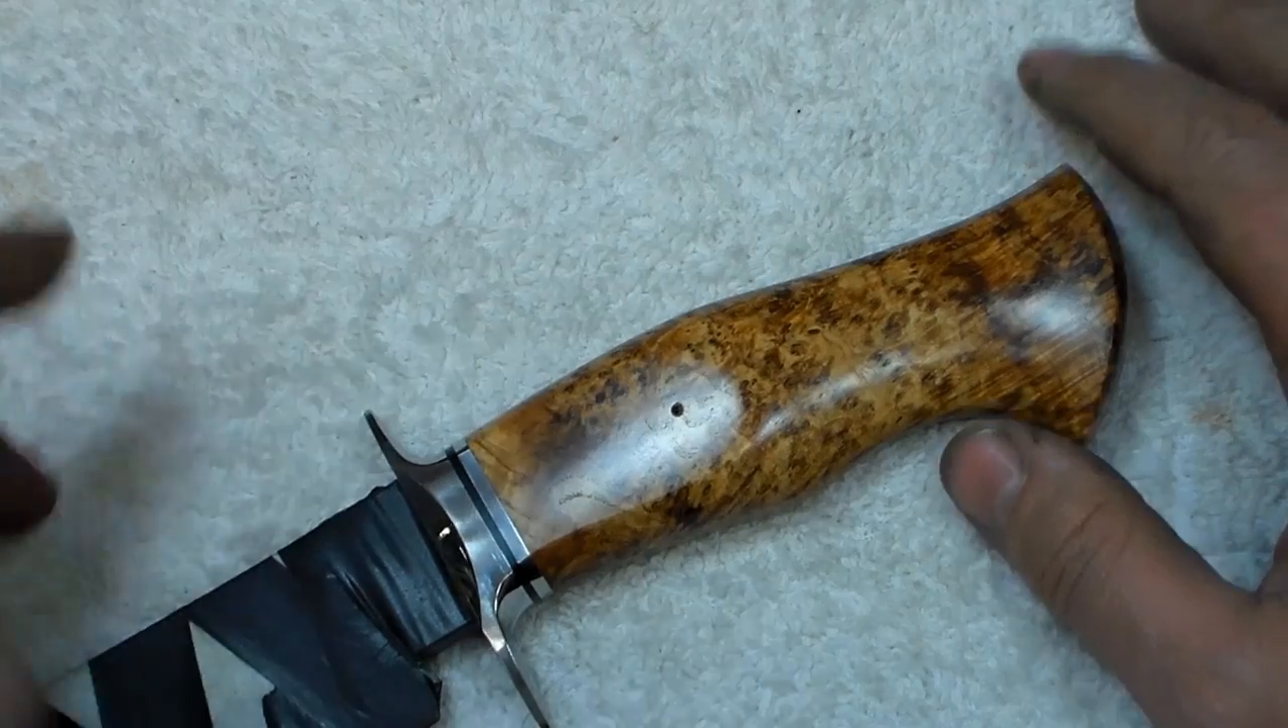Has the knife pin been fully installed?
No.